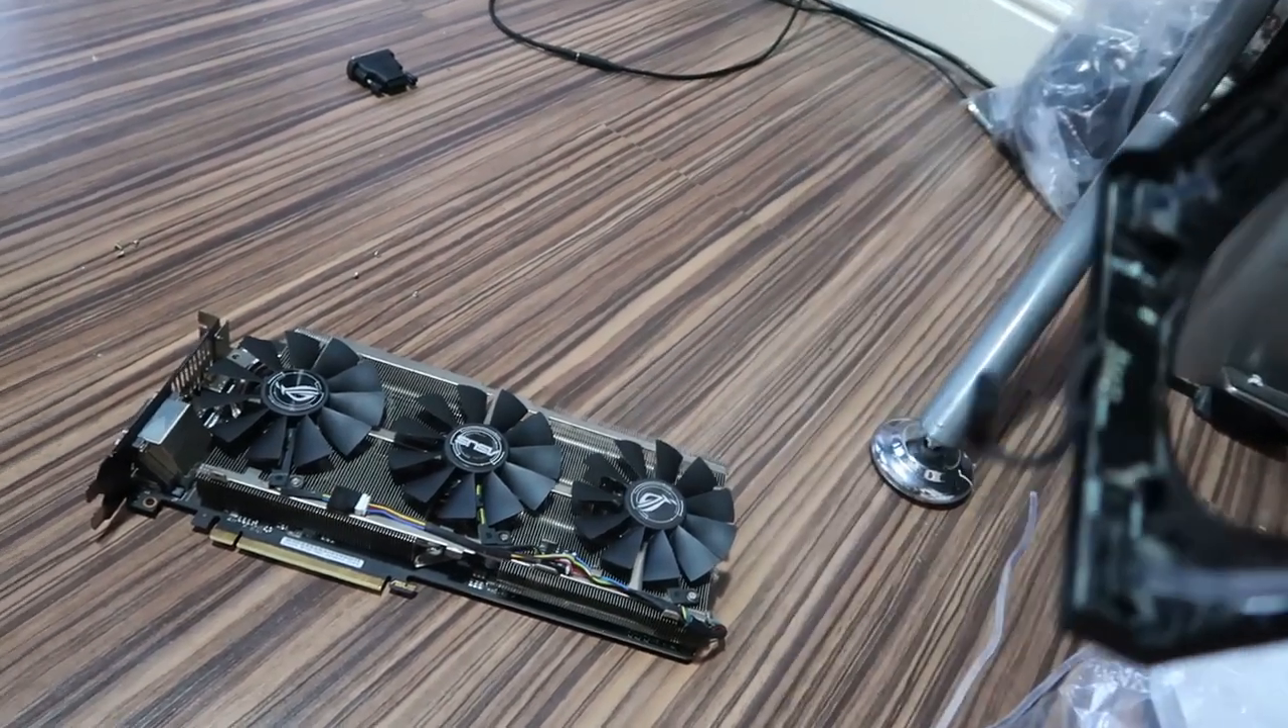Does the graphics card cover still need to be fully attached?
Yes.